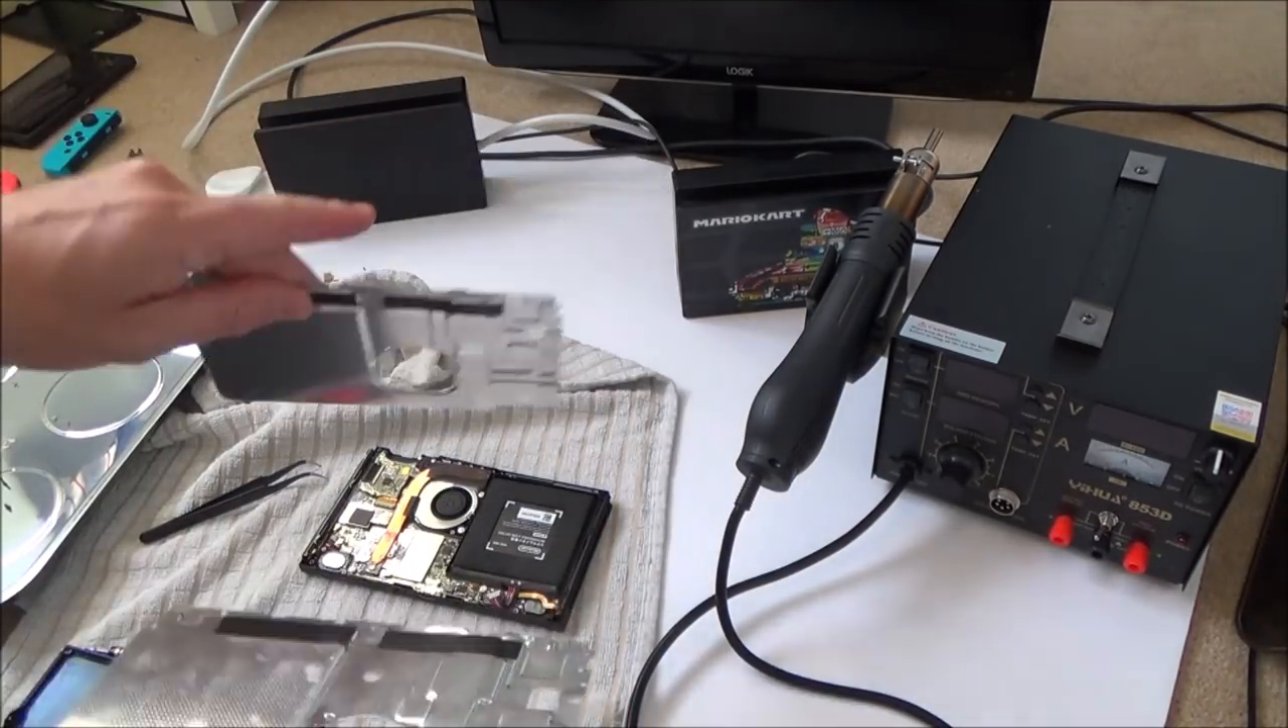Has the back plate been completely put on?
No.